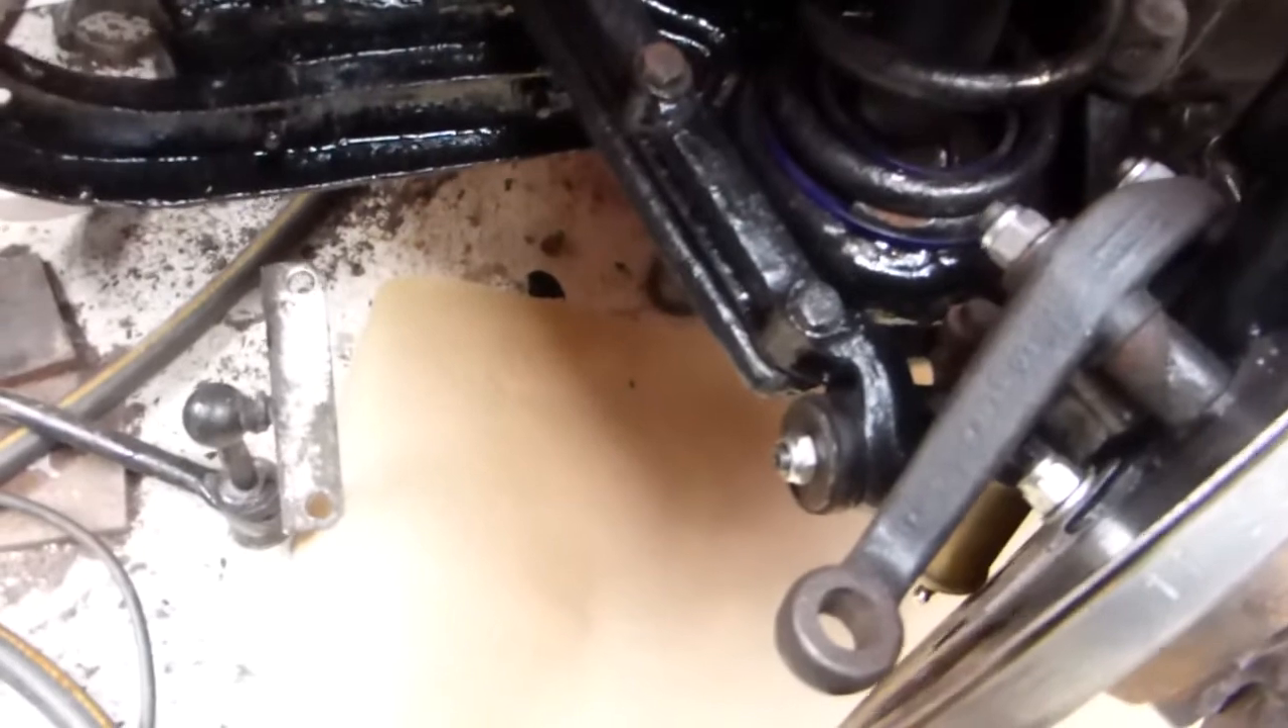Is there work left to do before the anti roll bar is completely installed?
Yes.